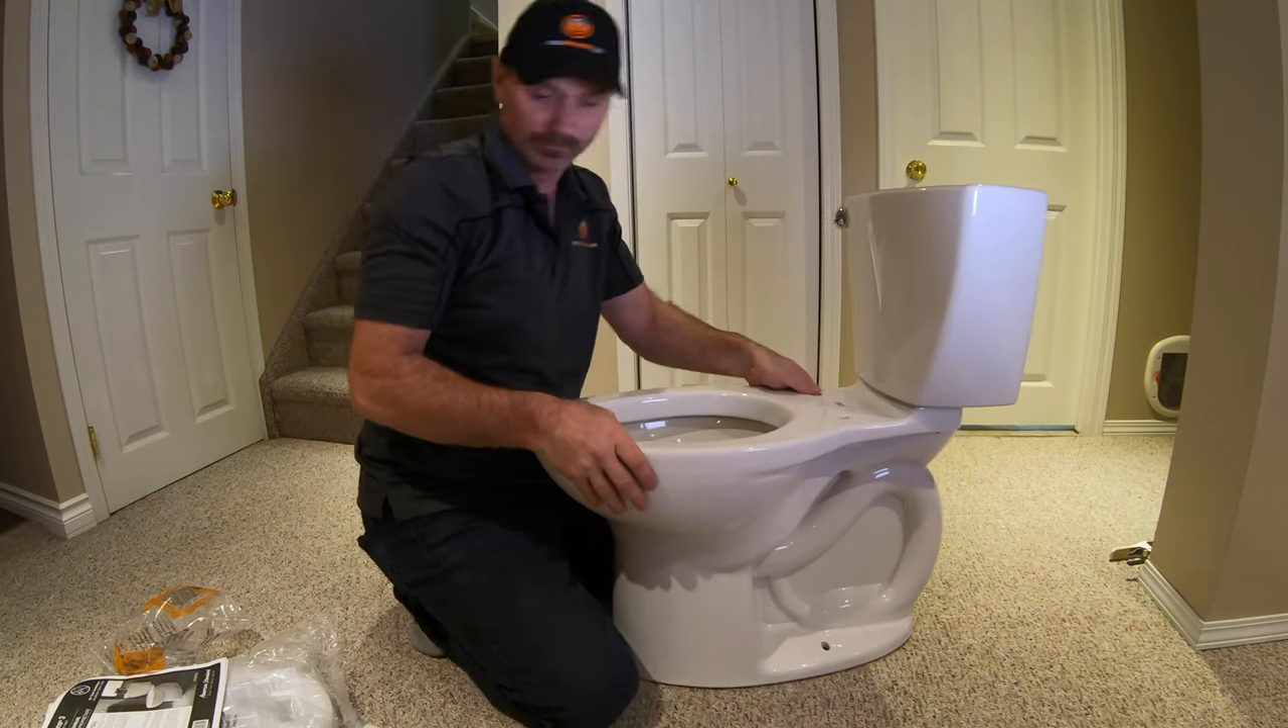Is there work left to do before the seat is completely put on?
Yes.